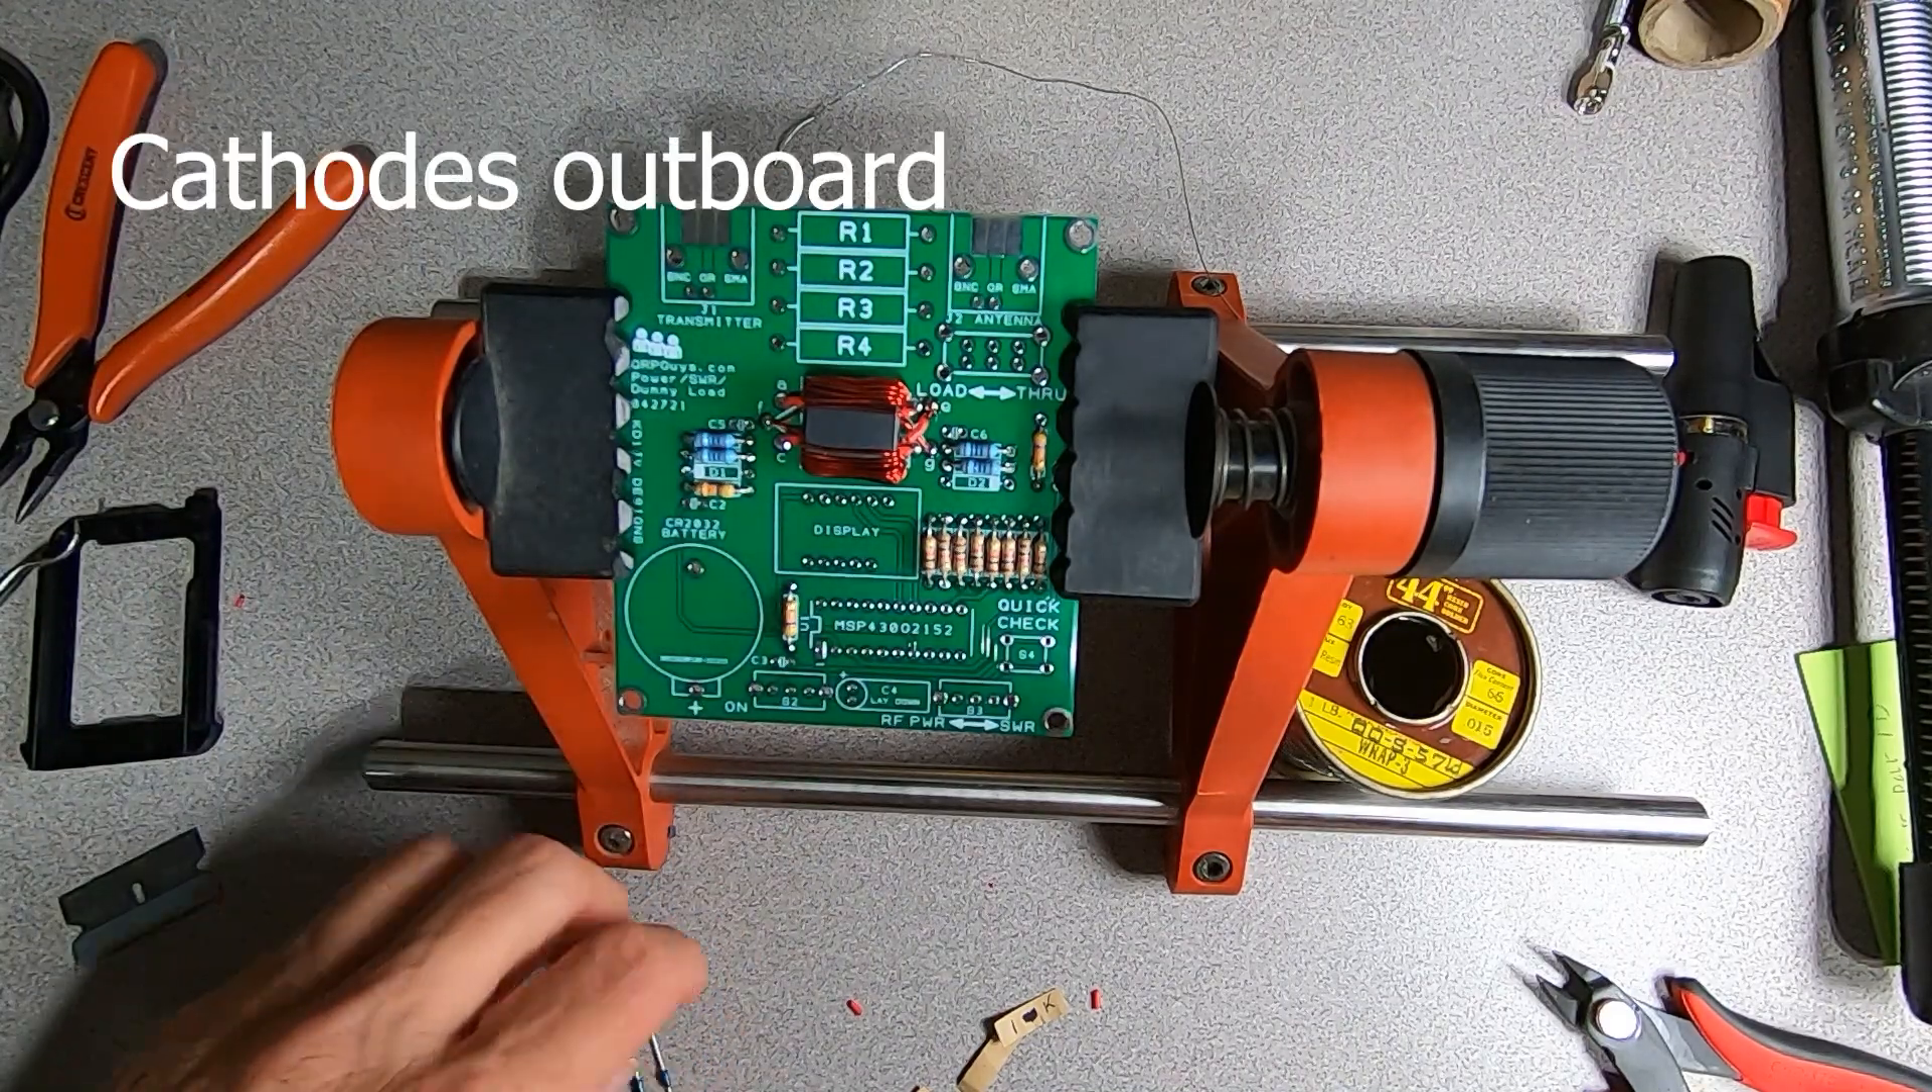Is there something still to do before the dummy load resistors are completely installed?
Yes.